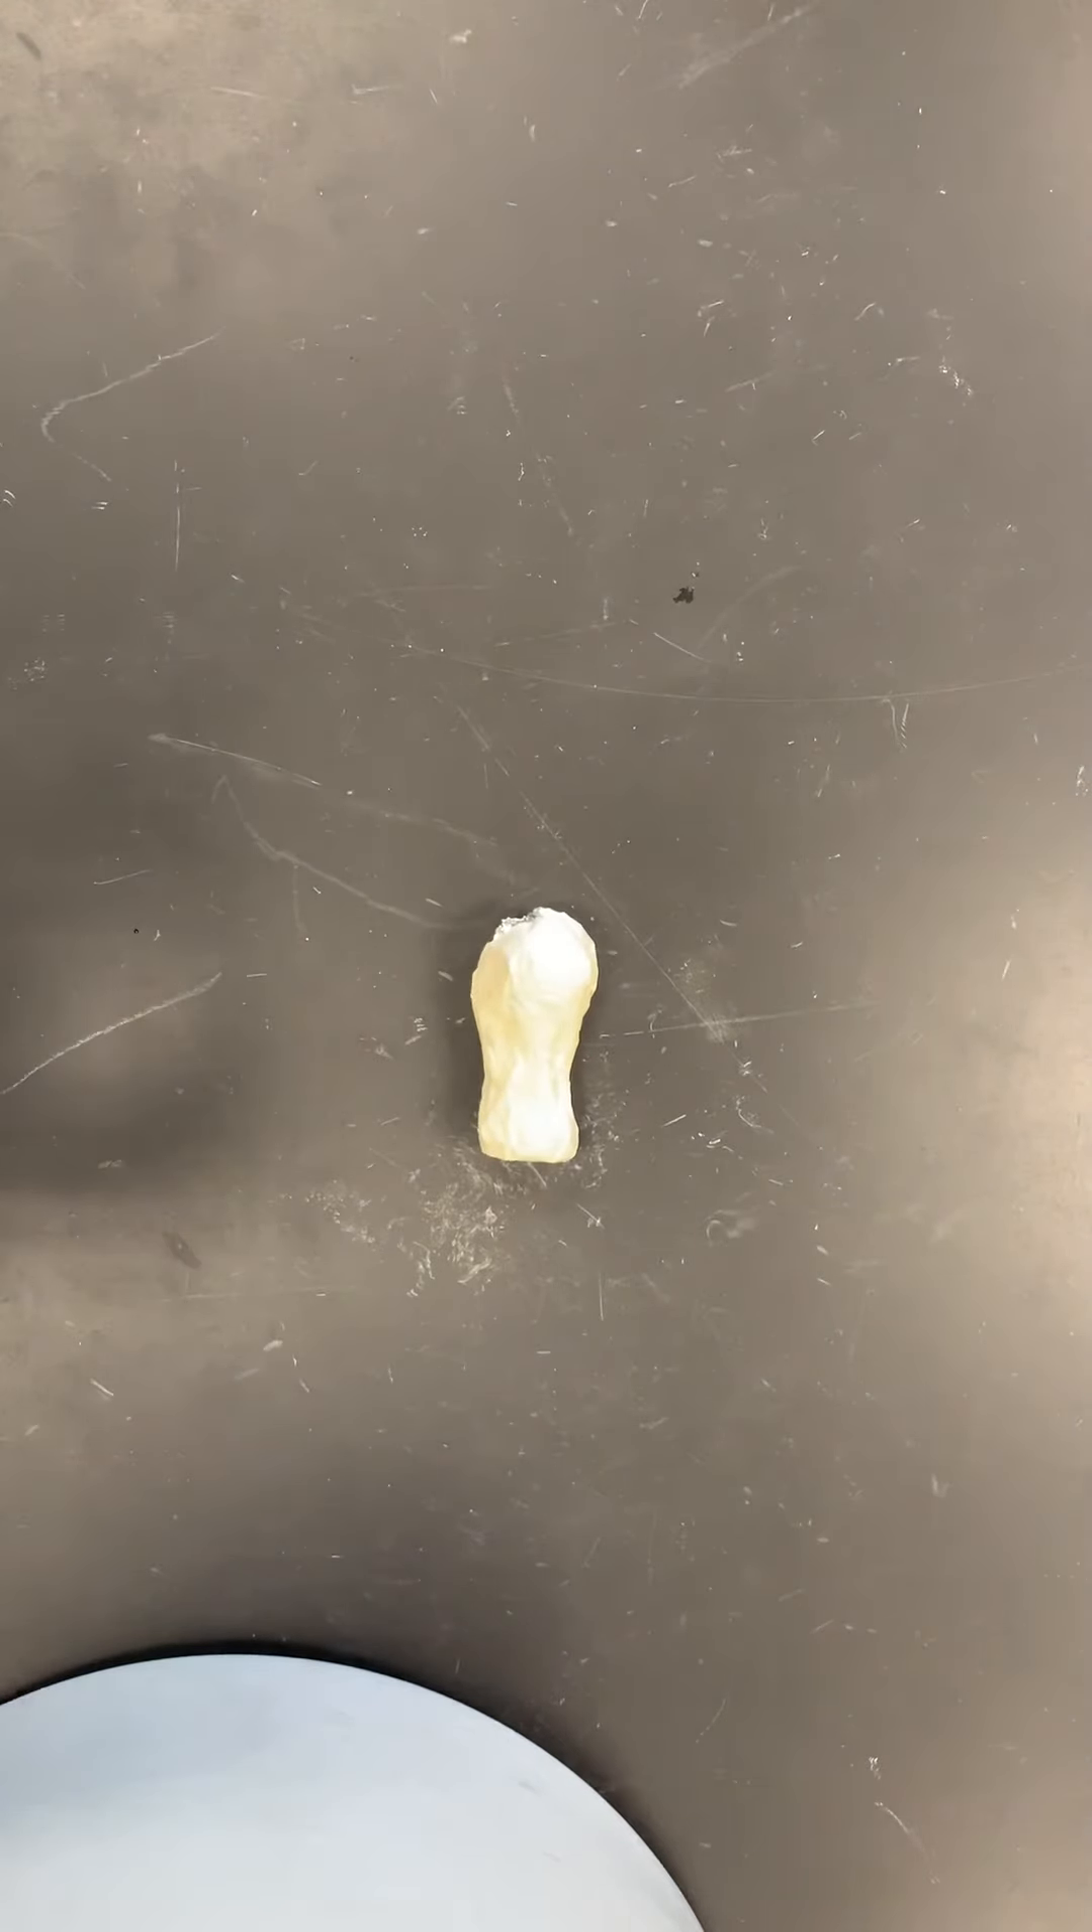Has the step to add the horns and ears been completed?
No.